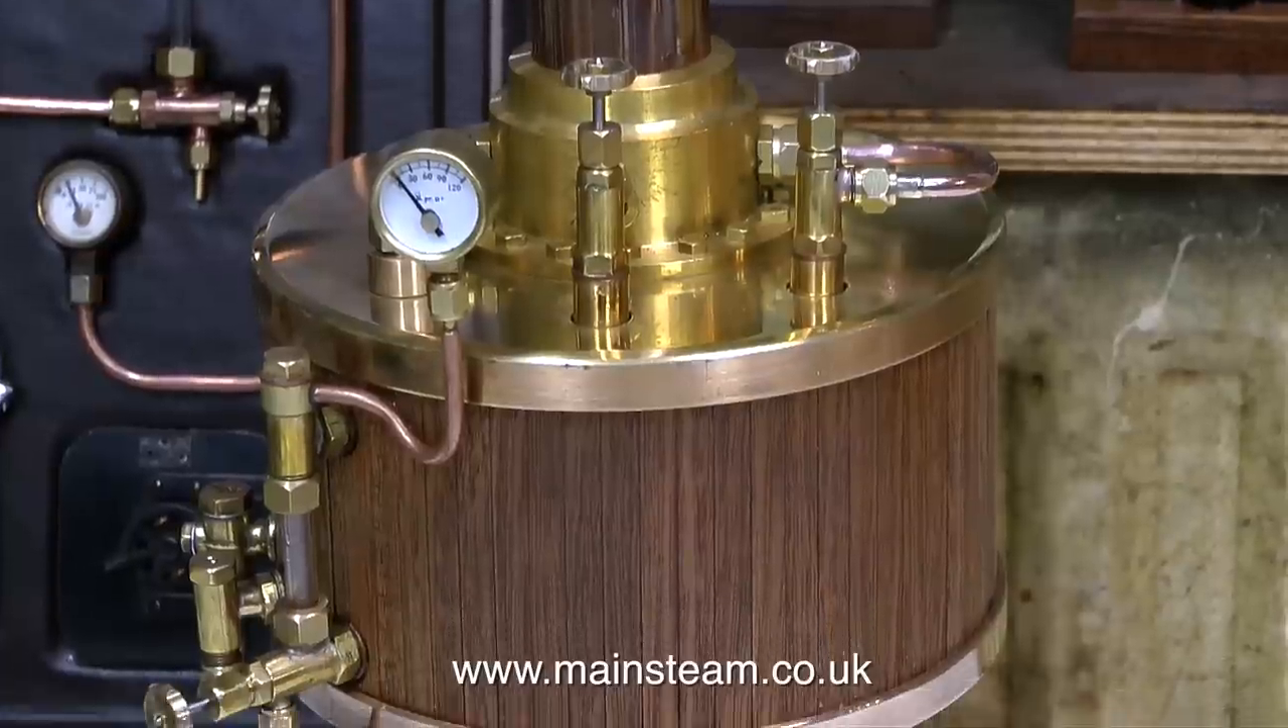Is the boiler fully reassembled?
Yes.